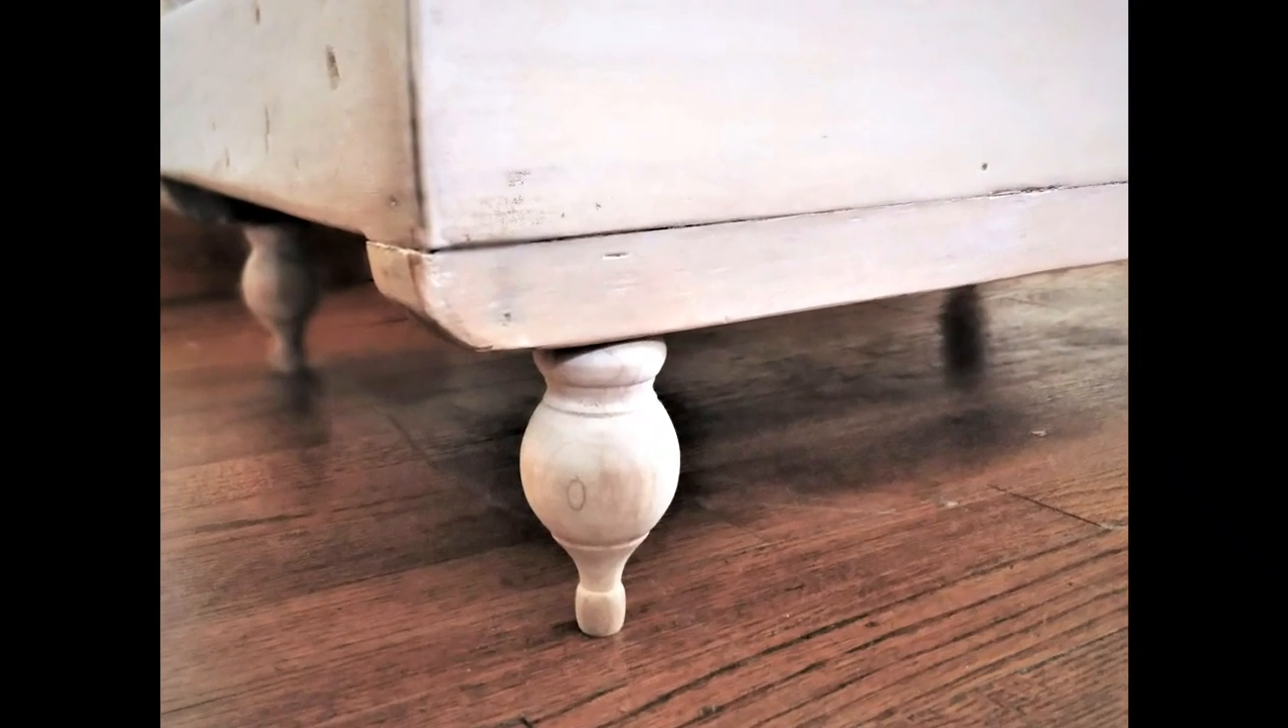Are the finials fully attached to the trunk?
Yes.